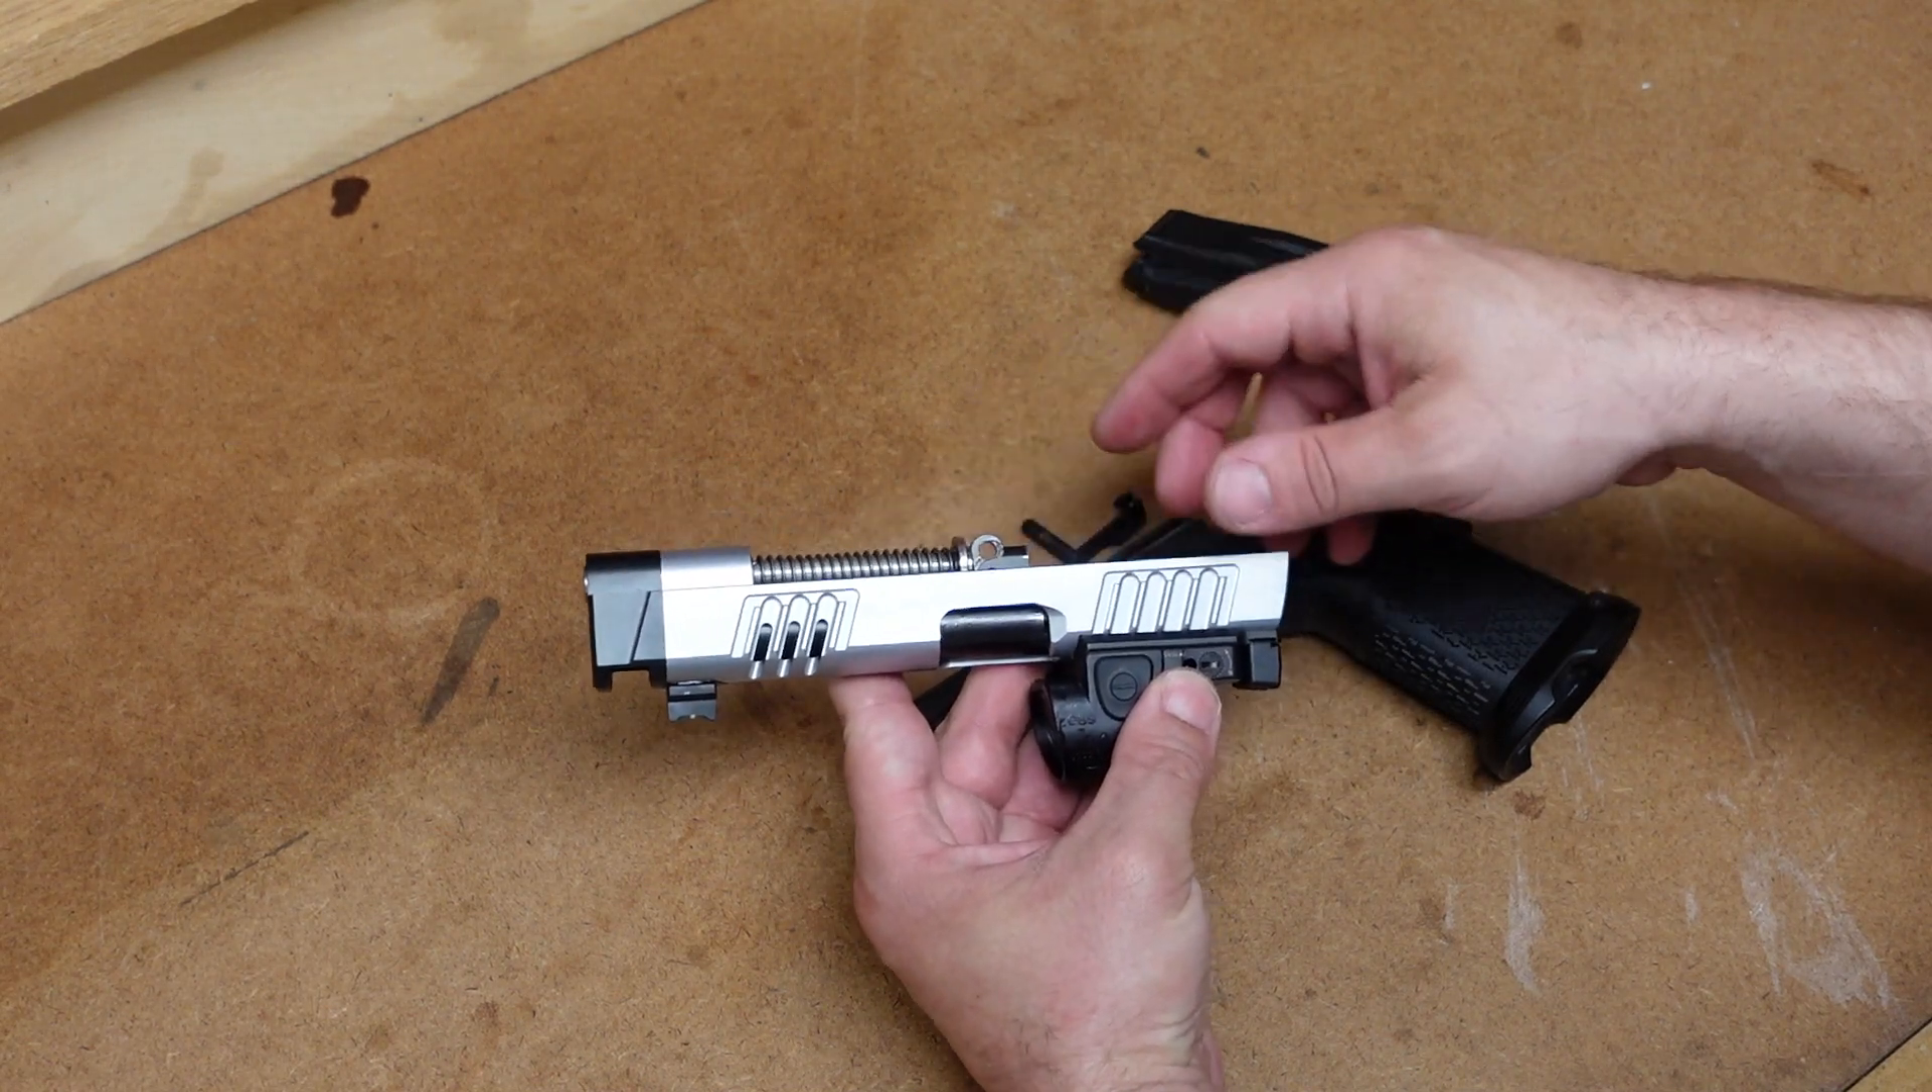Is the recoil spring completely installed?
Yes.